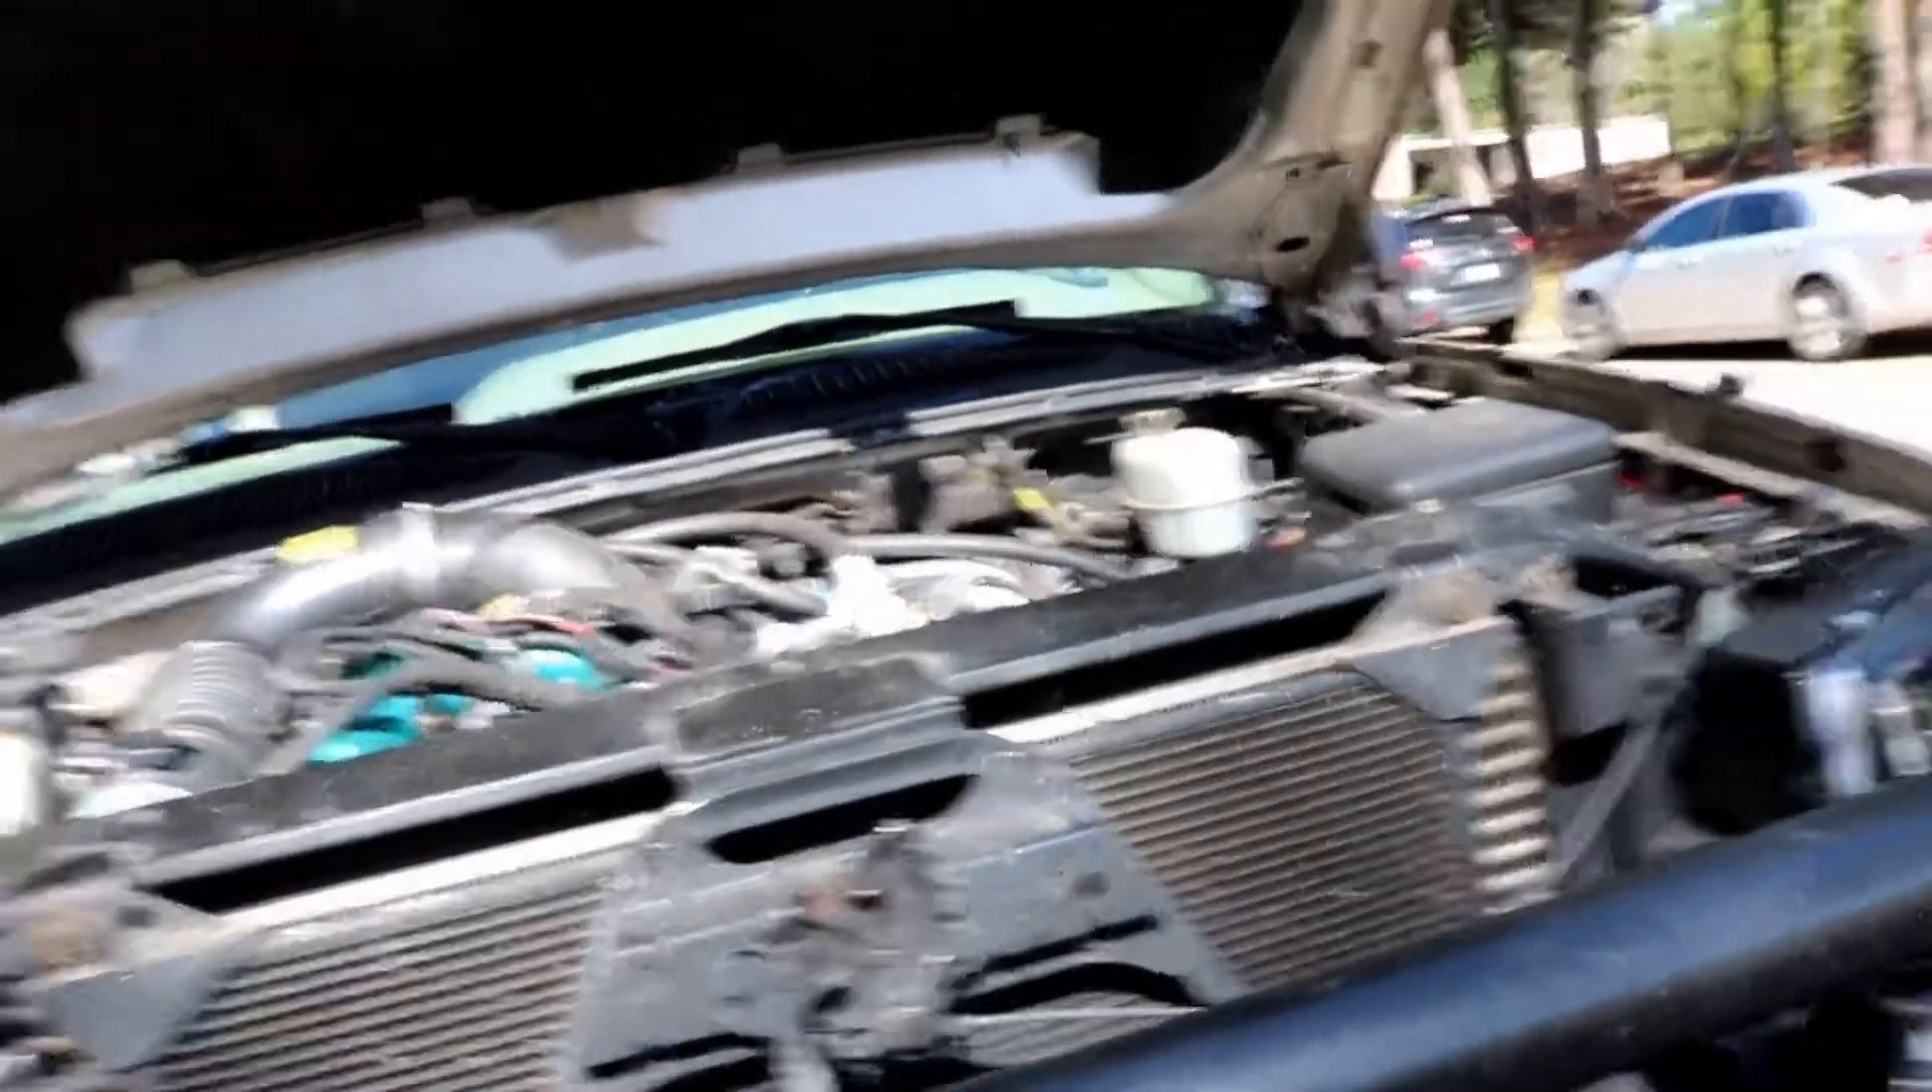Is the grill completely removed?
Yes.